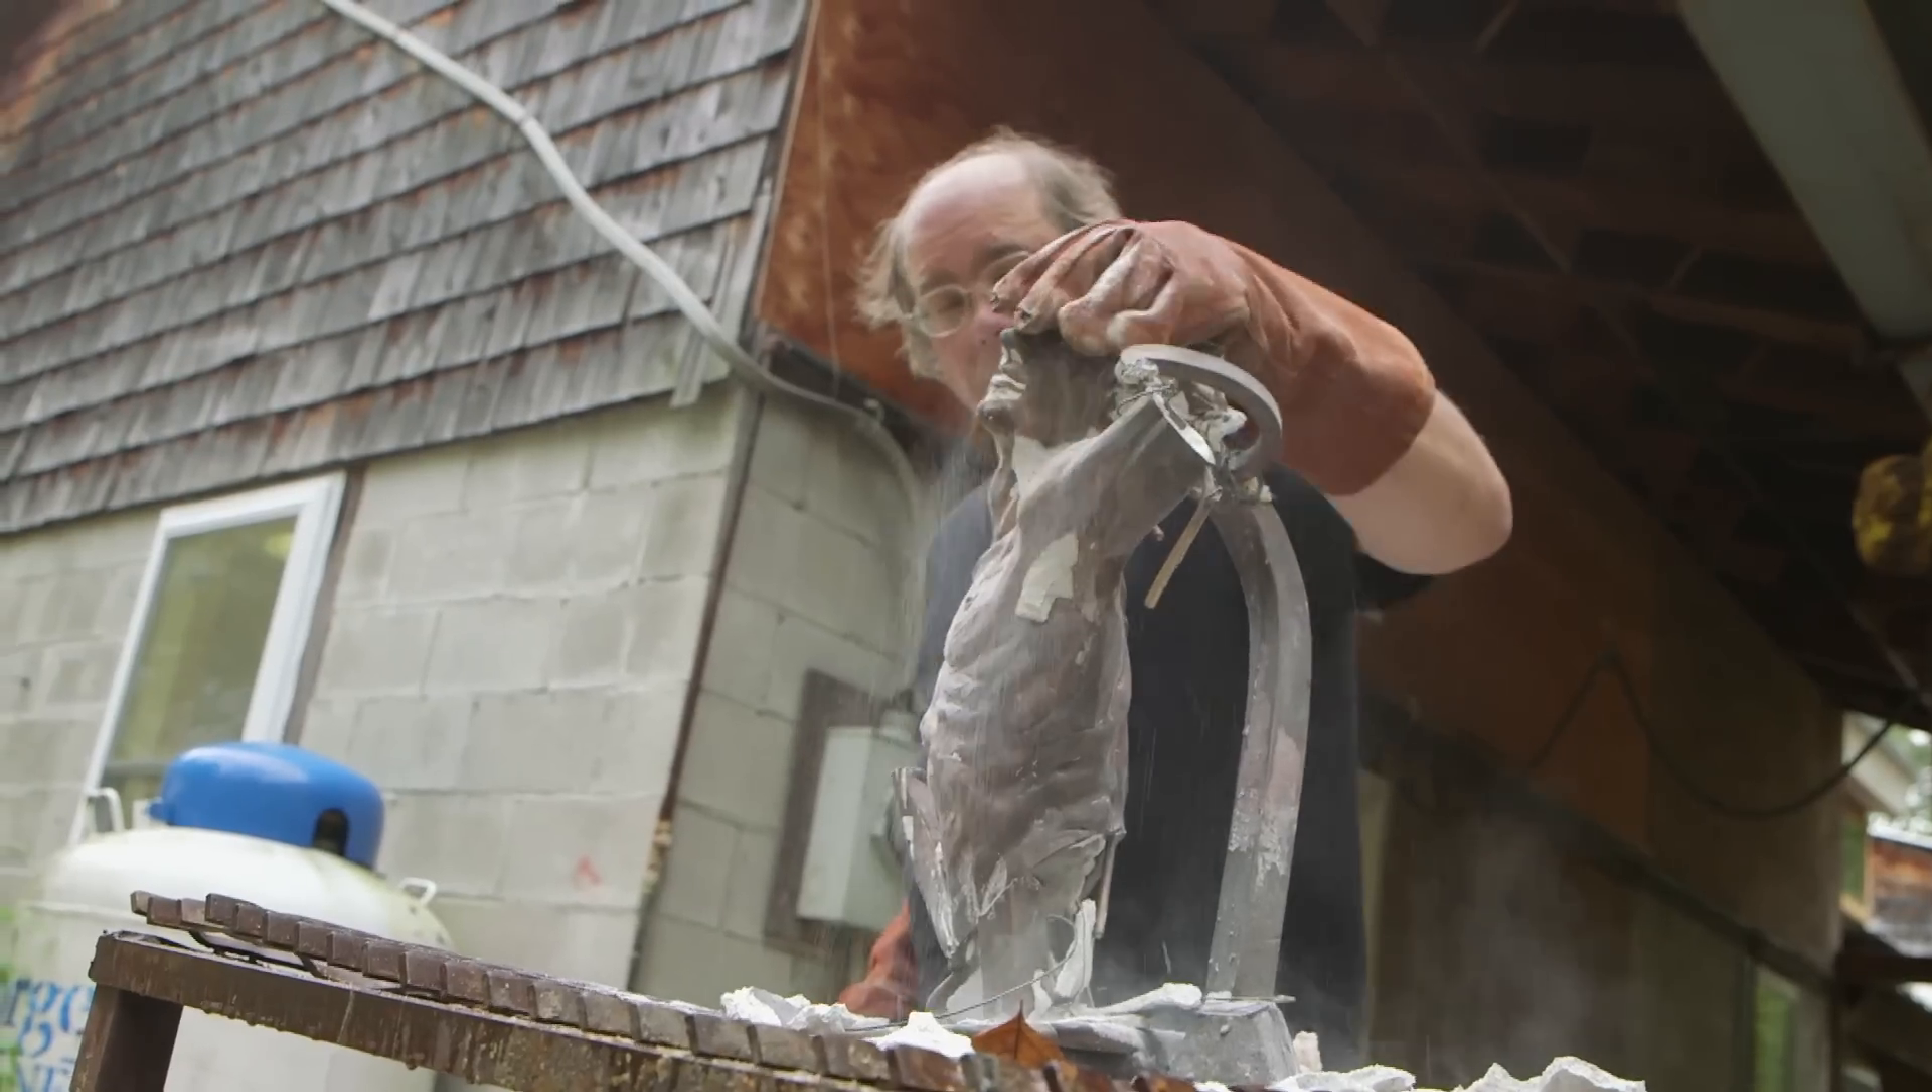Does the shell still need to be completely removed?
Yes.